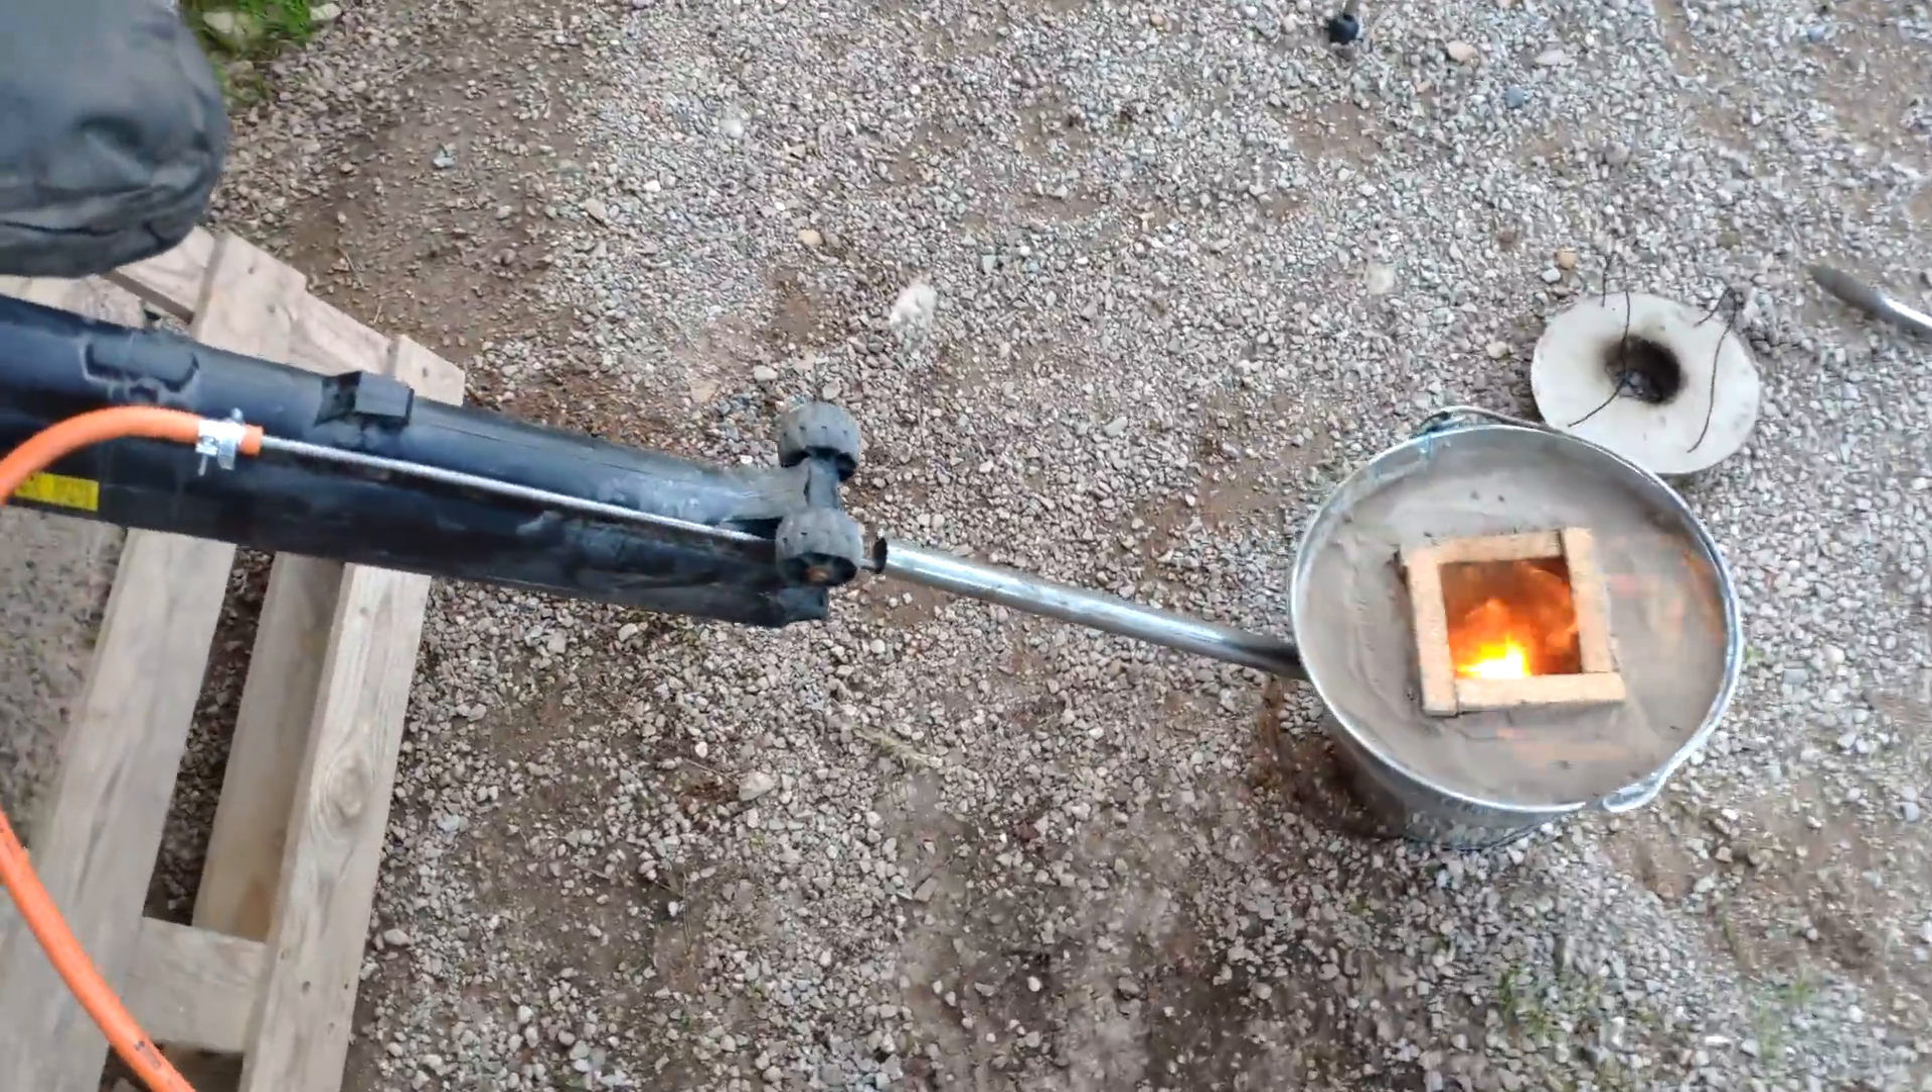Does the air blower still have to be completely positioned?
No.